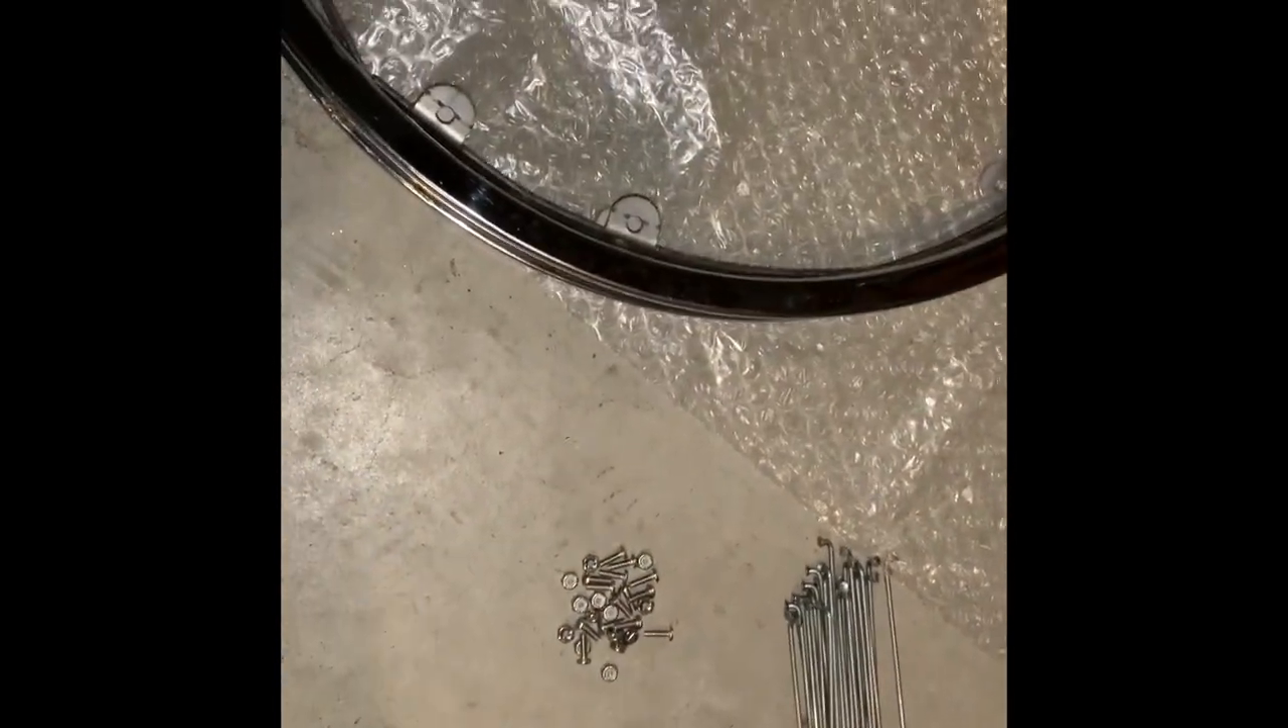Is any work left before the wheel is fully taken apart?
No.